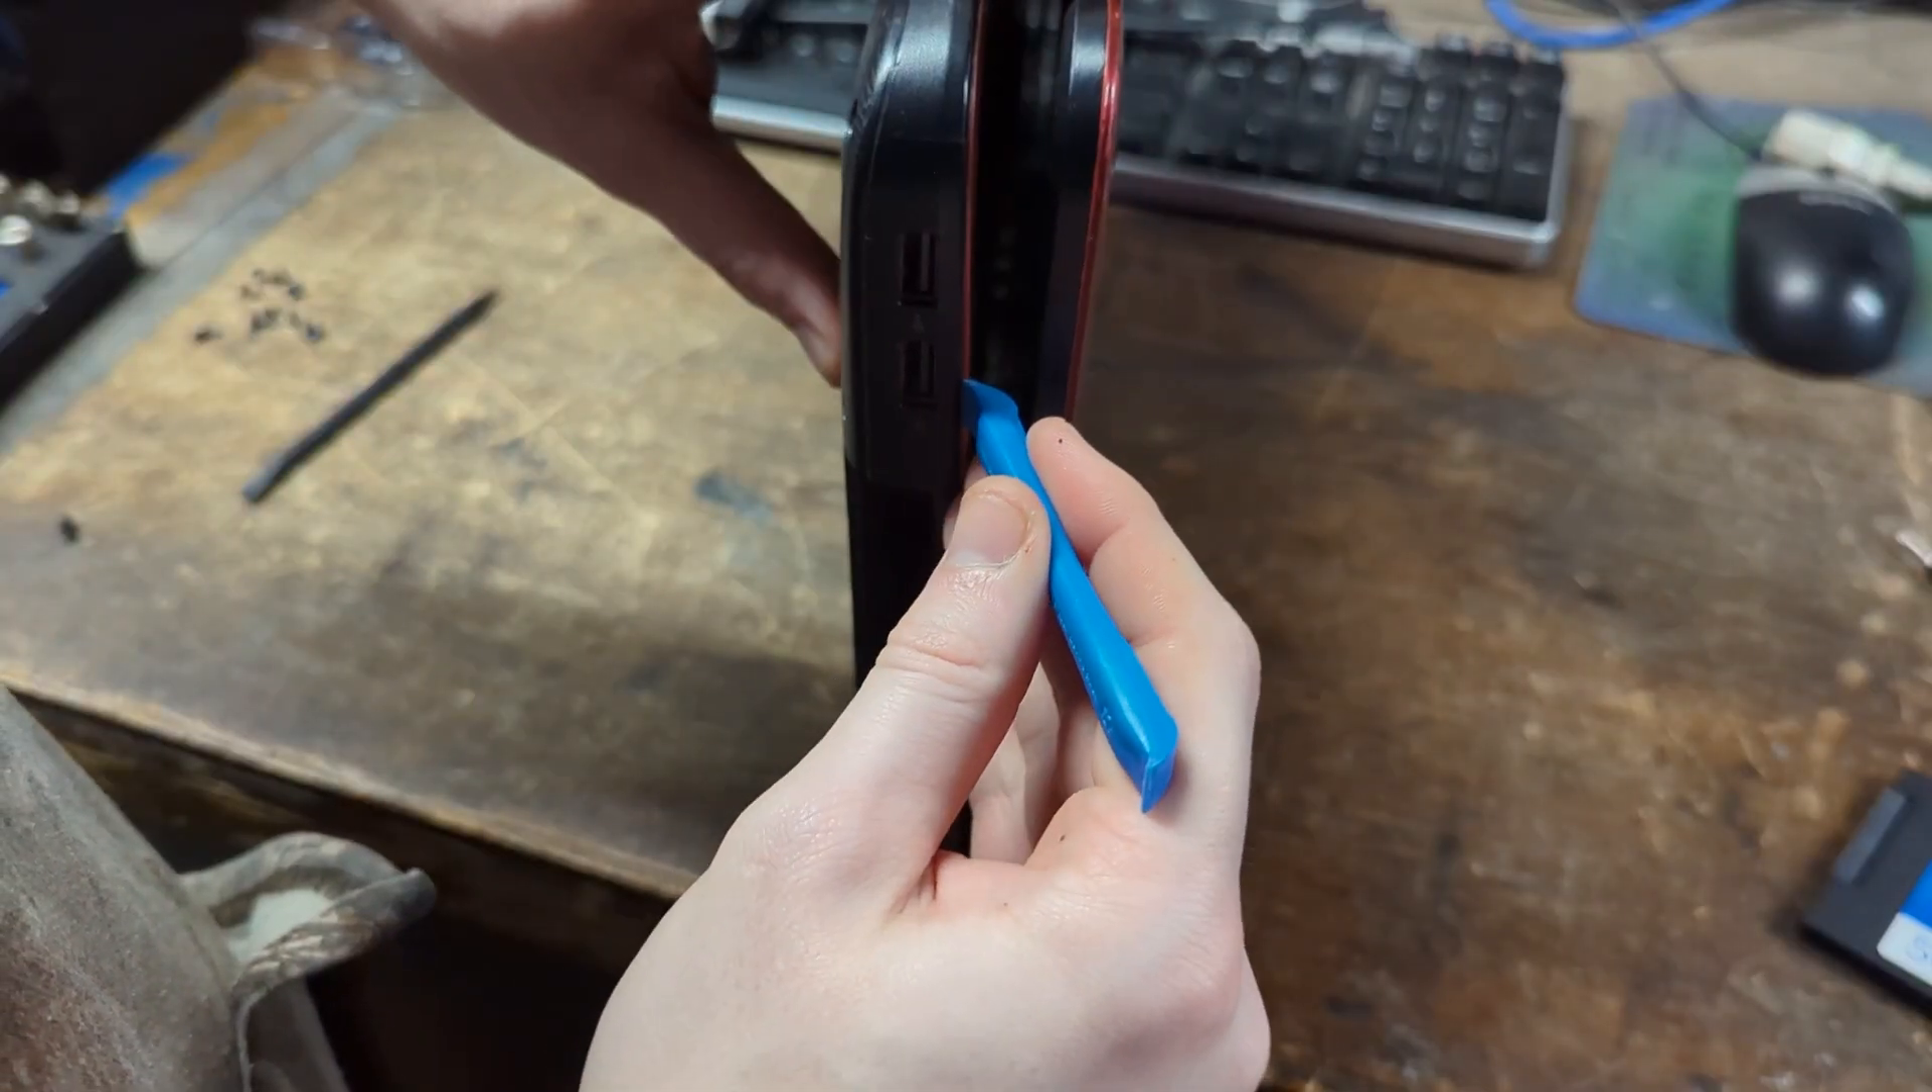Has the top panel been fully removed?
No.